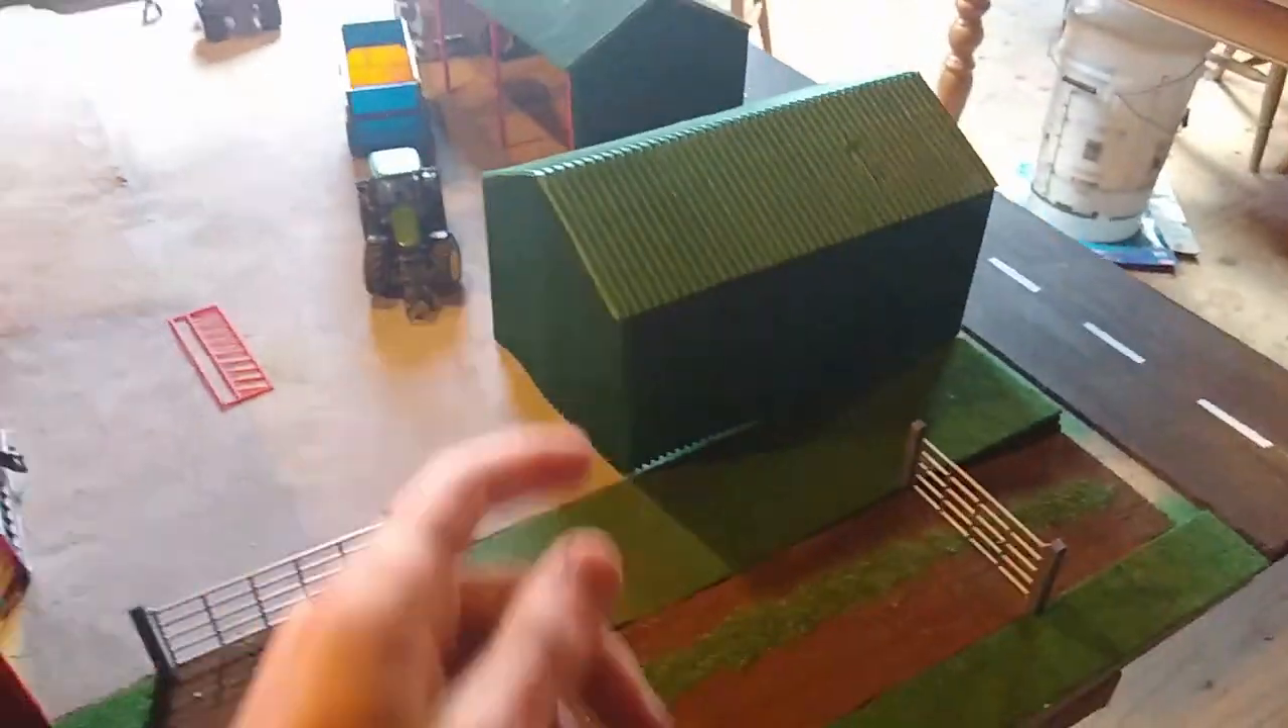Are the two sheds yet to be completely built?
No.